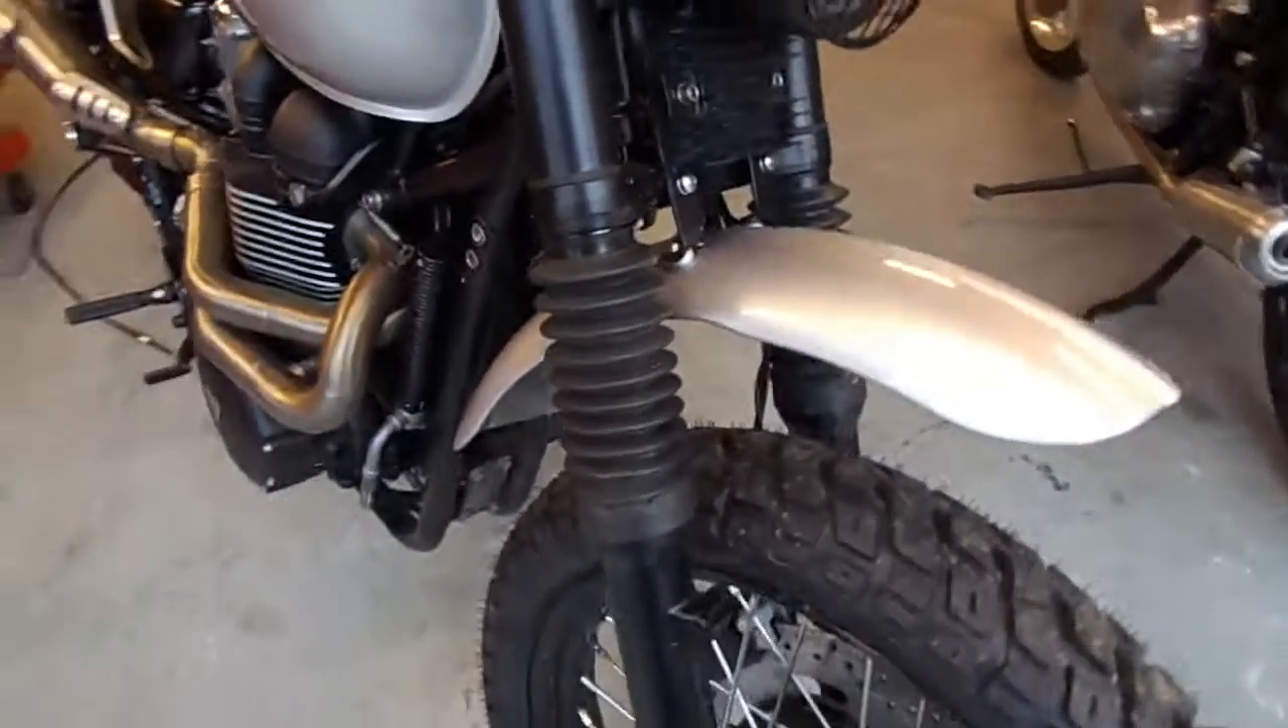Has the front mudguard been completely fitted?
Yes.